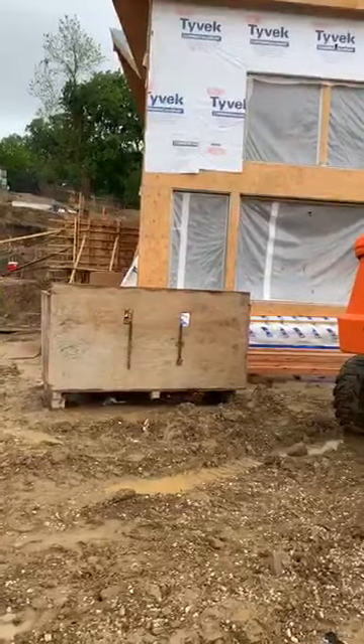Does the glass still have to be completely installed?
Yes.